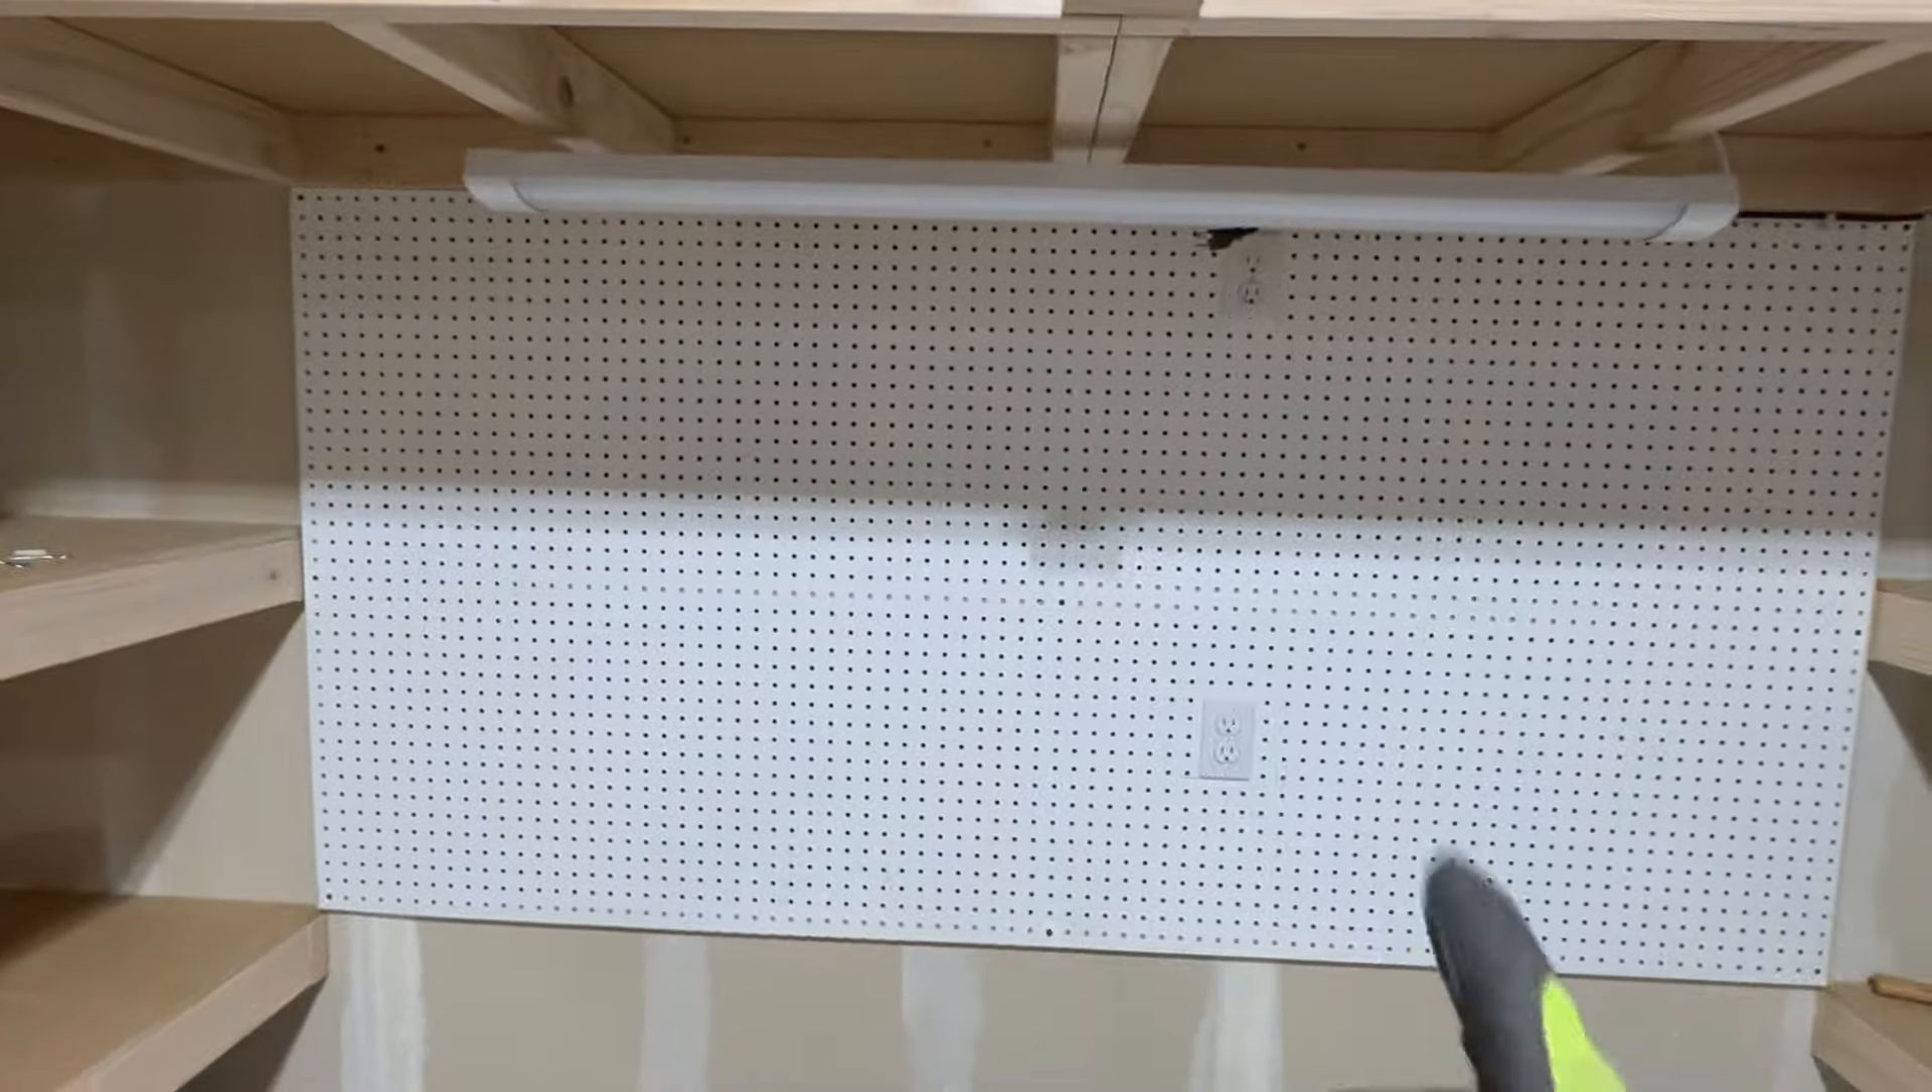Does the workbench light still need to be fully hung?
No.